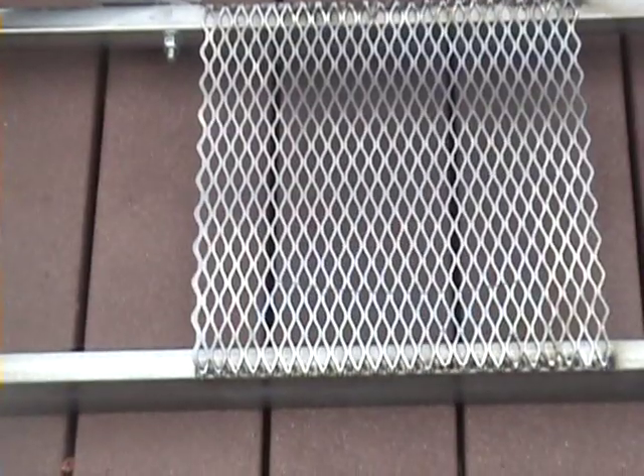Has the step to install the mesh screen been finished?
Yes.